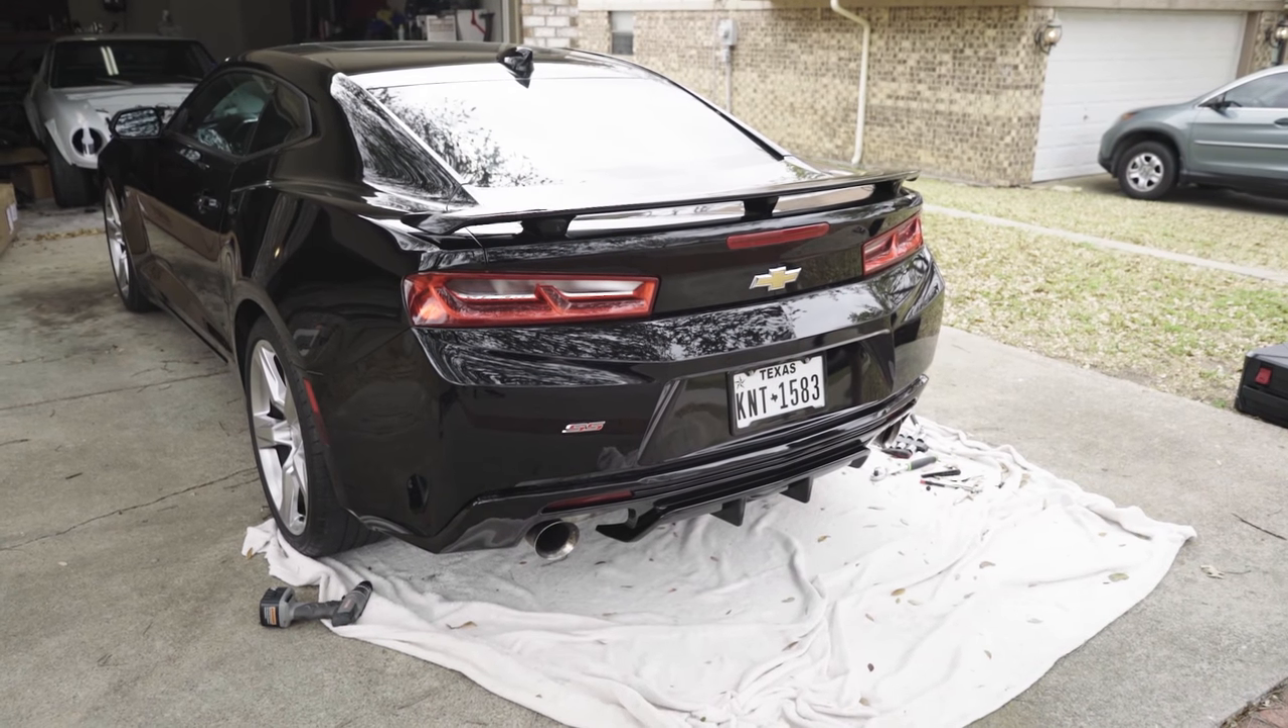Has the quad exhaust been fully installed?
No.